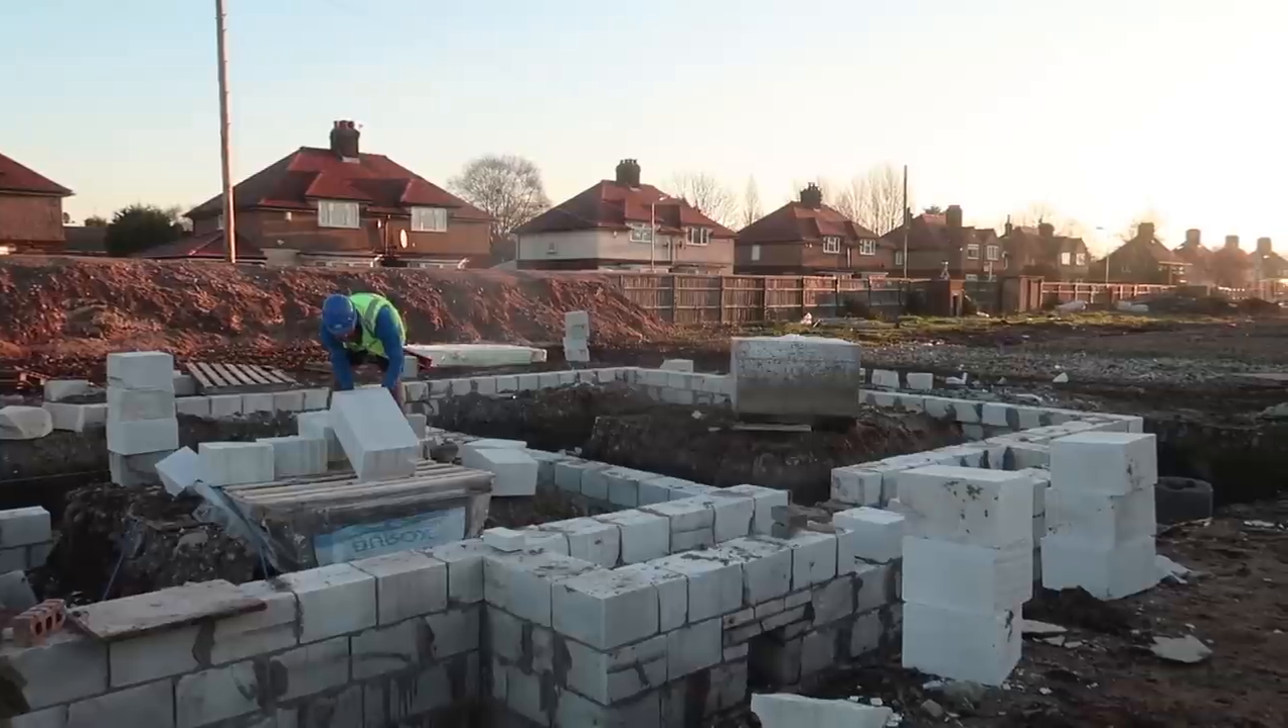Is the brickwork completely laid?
No.